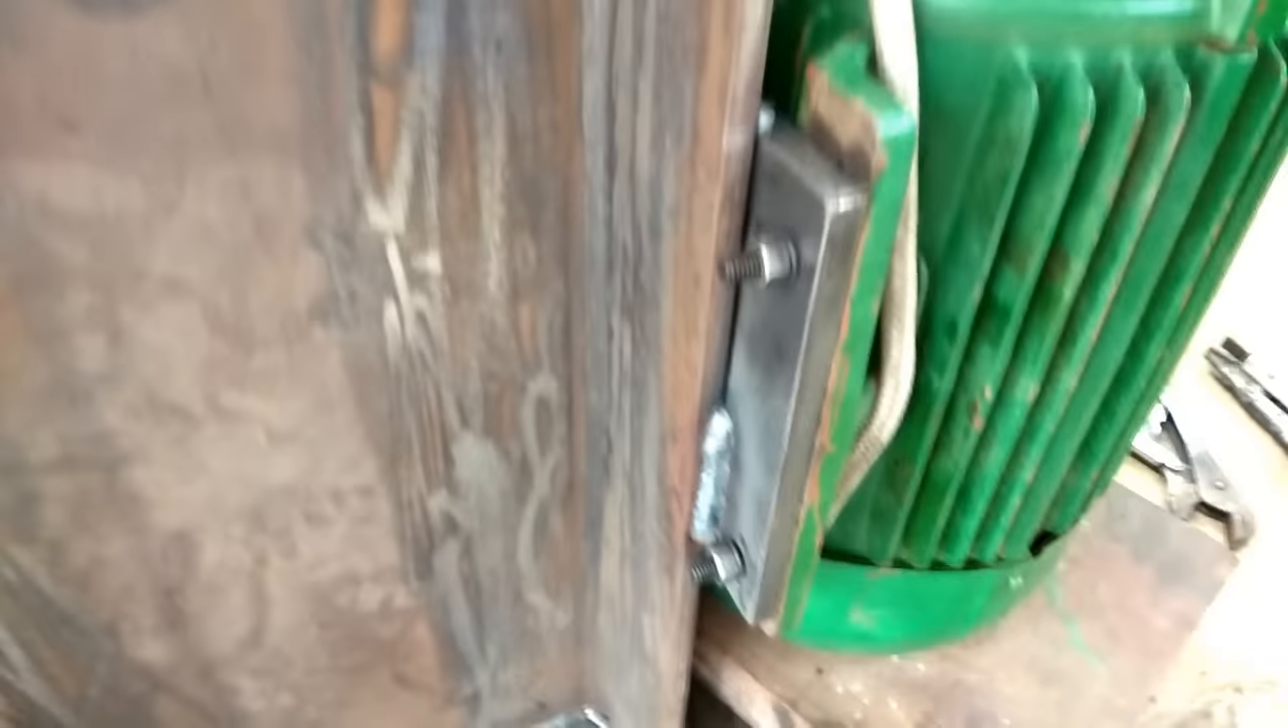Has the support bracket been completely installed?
Yes.